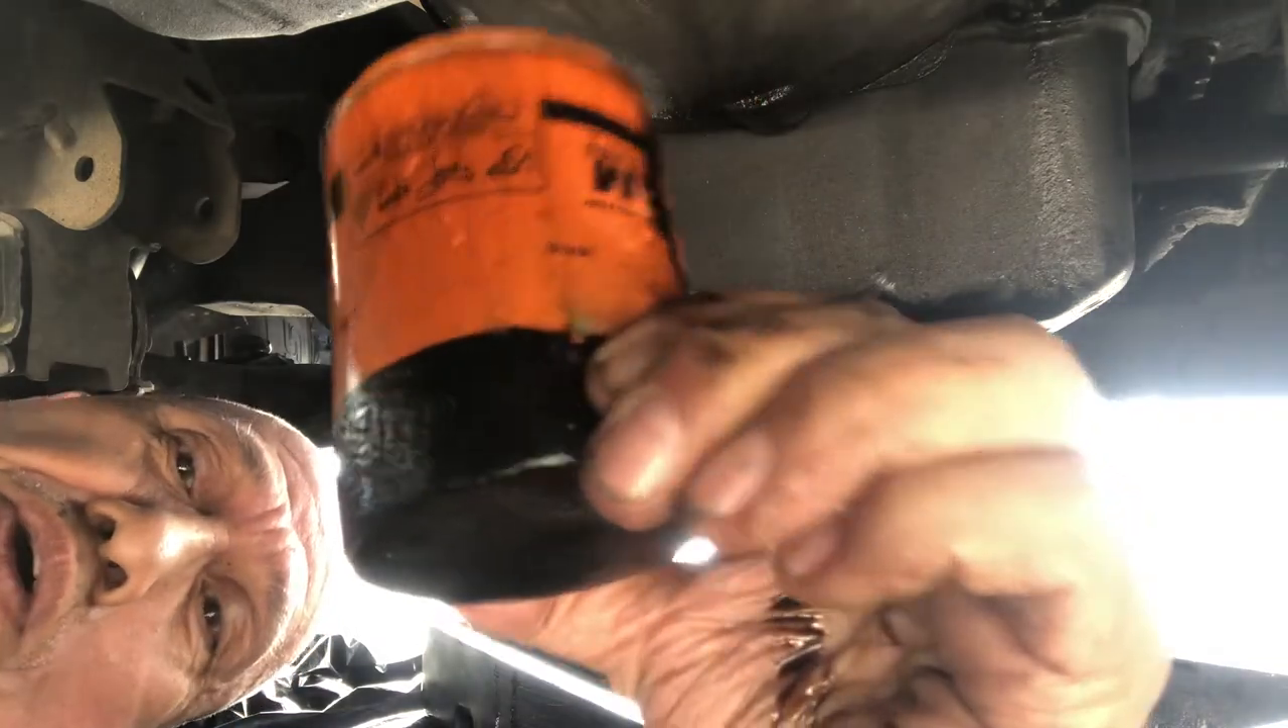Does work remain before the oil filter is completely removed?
No.